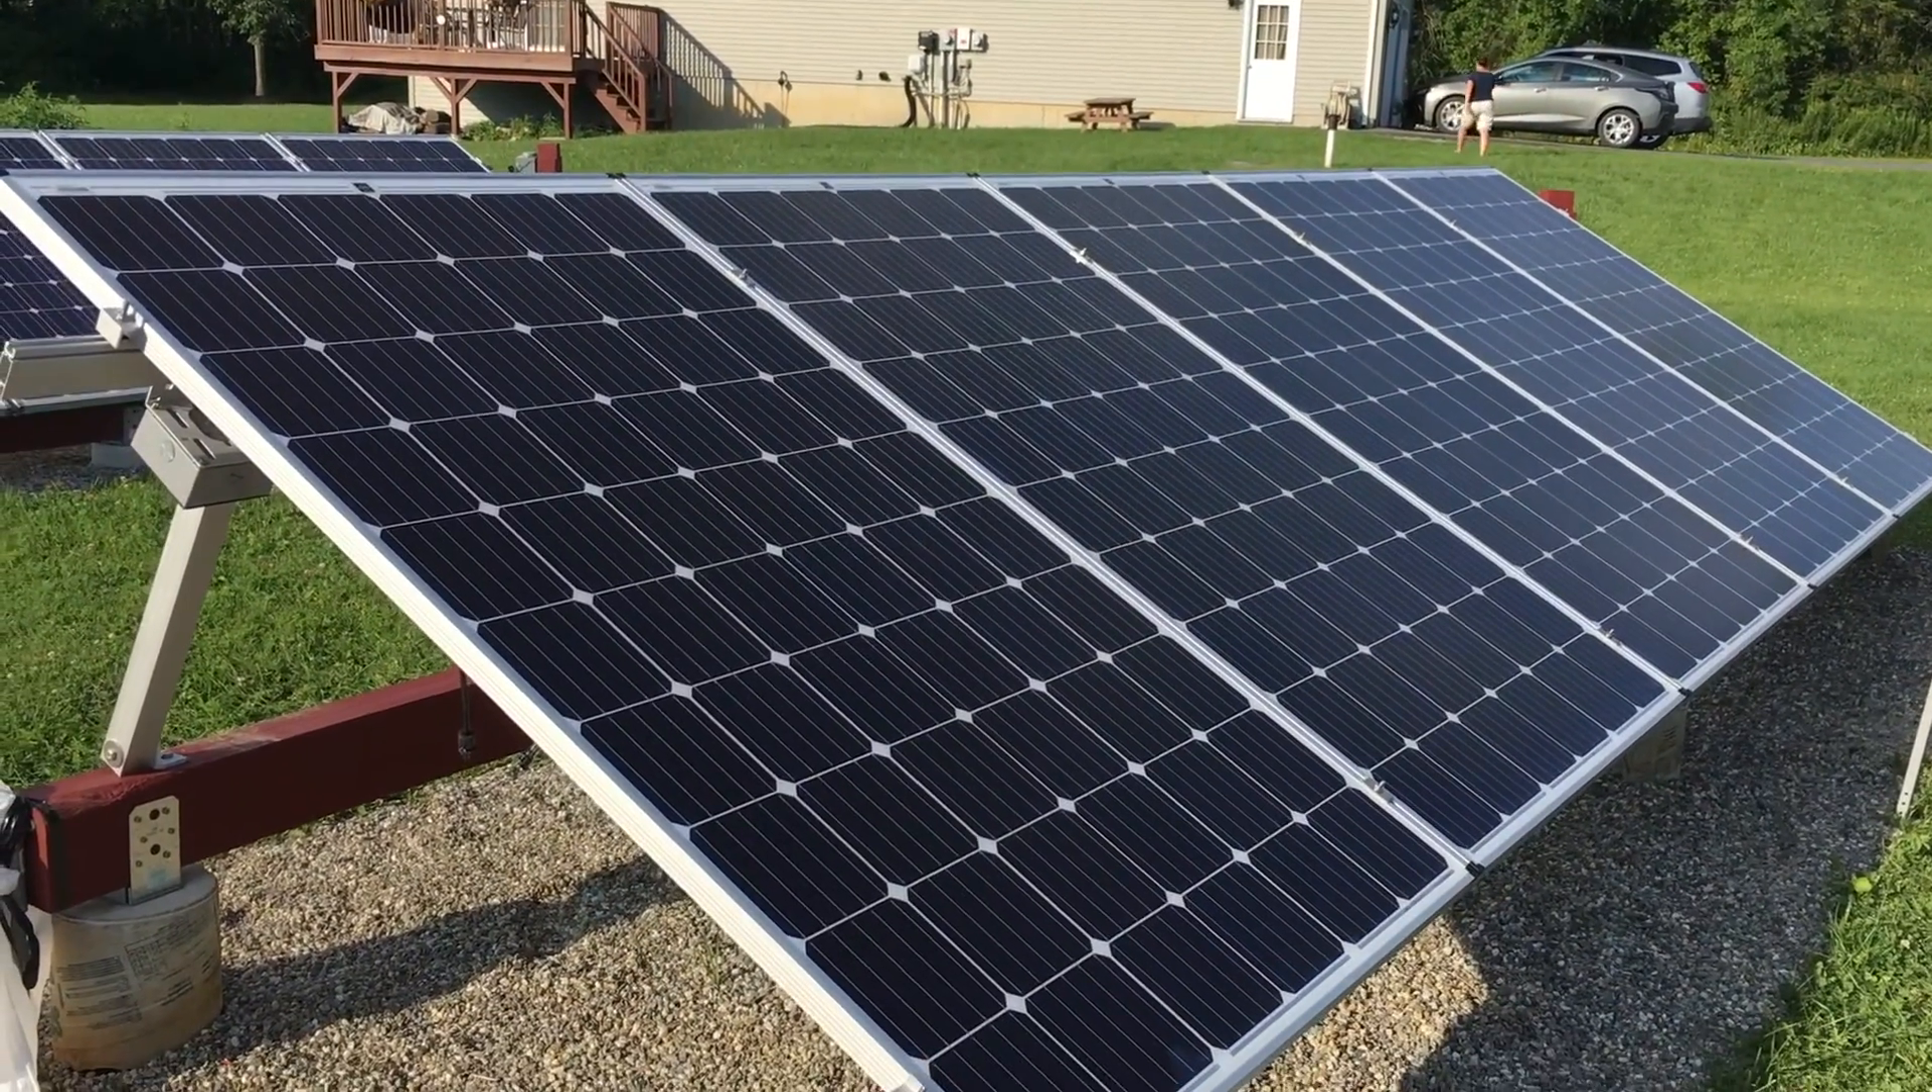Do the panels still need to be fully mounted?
No.